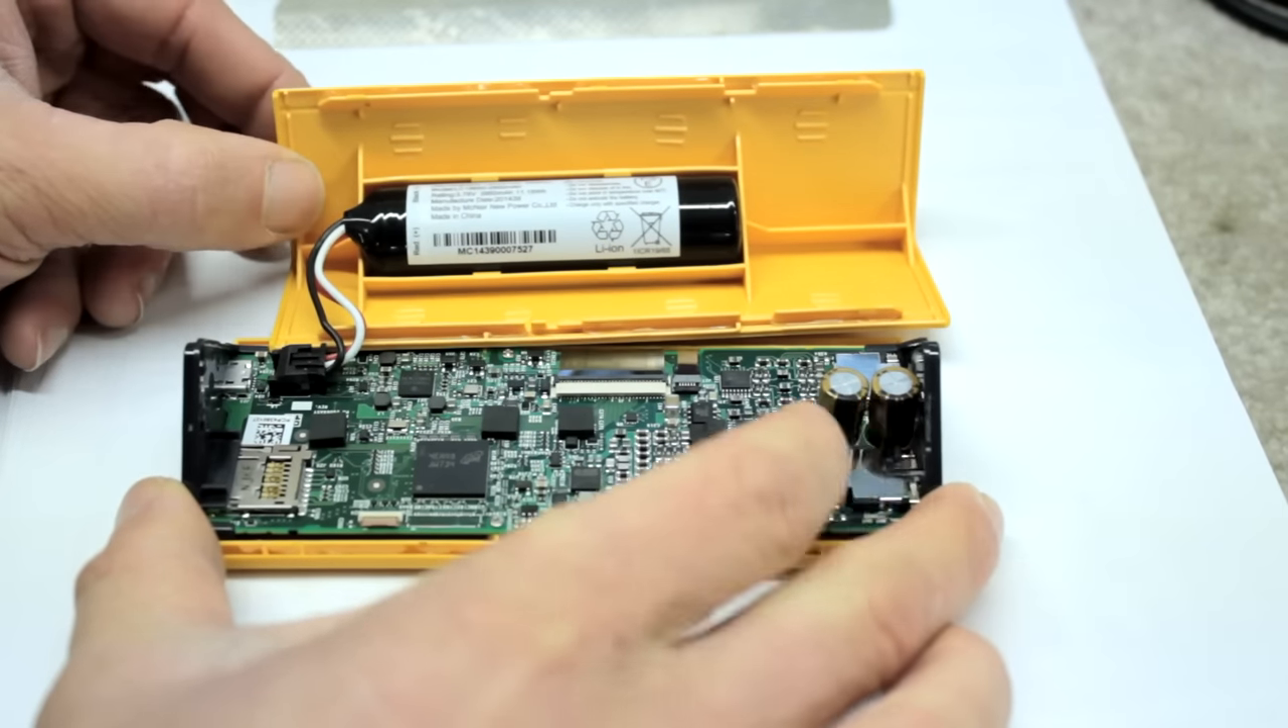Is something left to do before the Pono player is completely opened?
No.